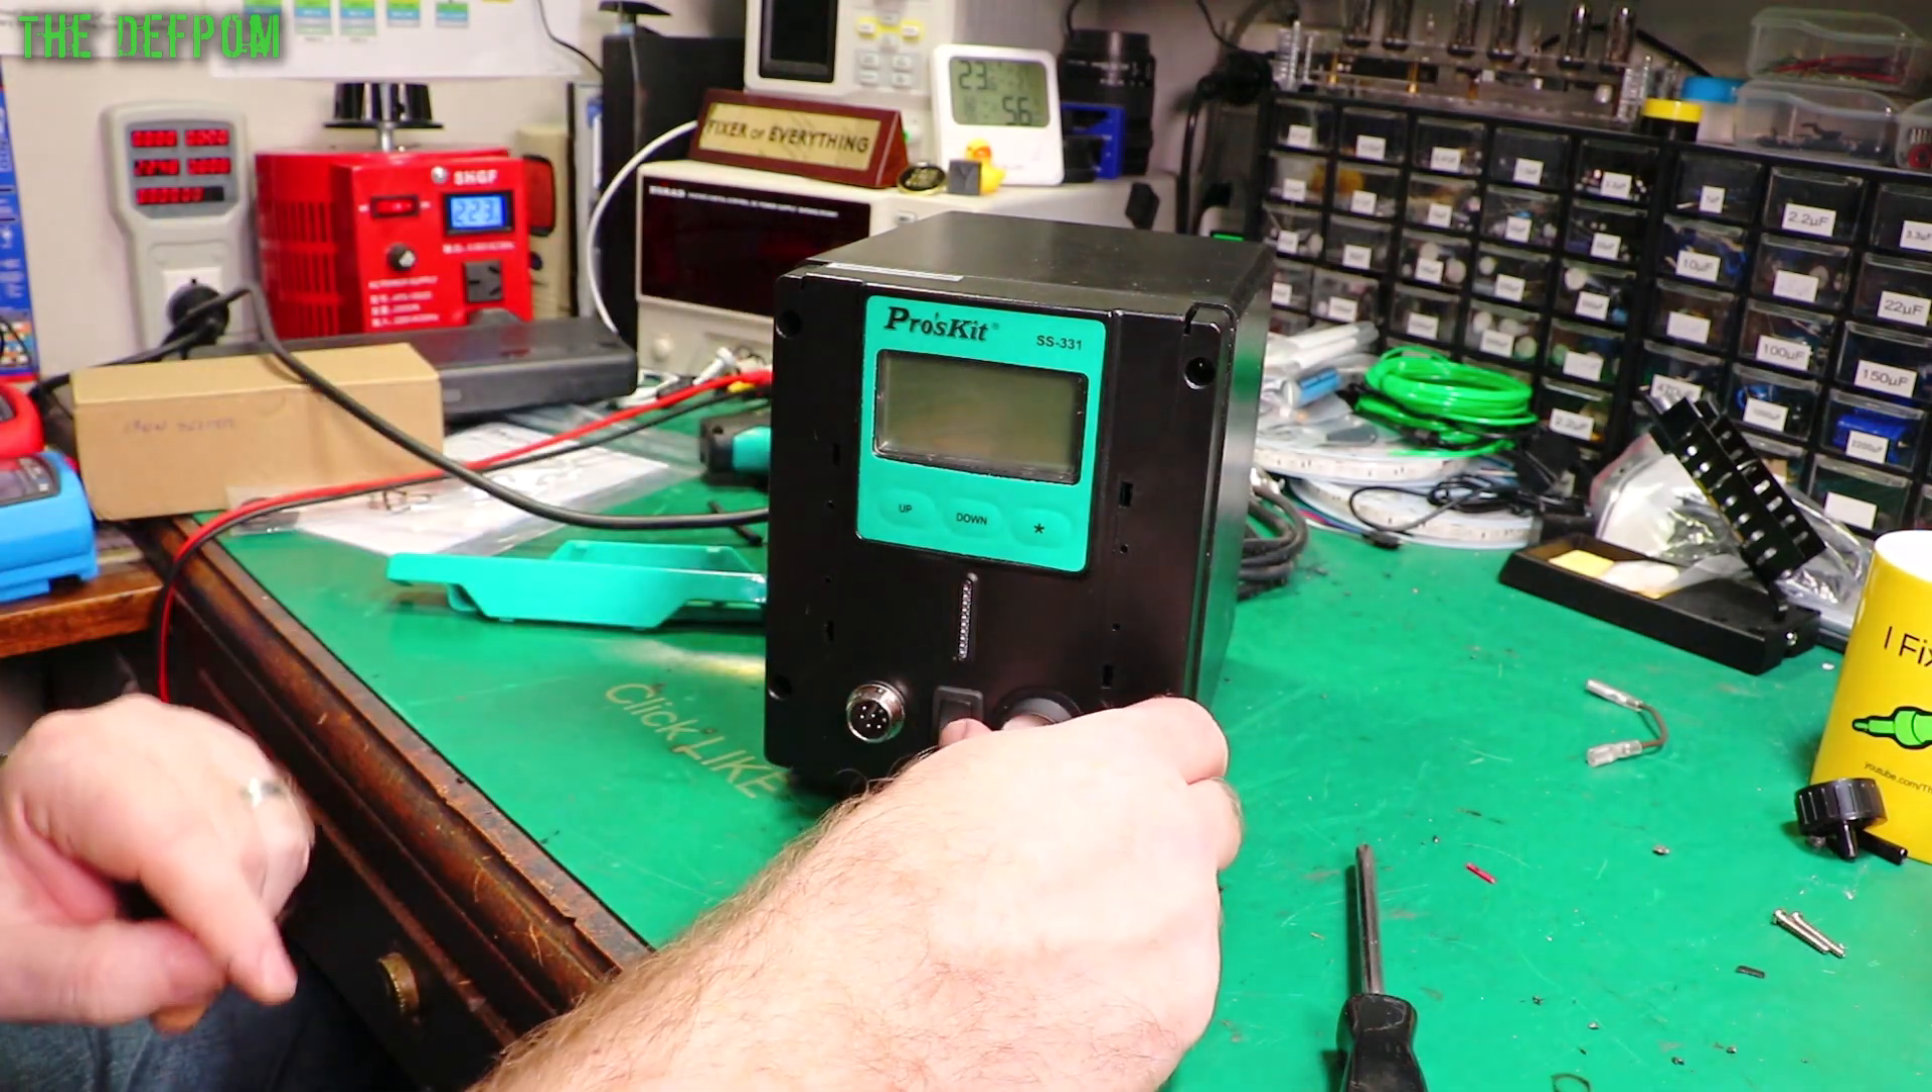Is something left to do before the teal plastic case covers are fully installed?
Yes.